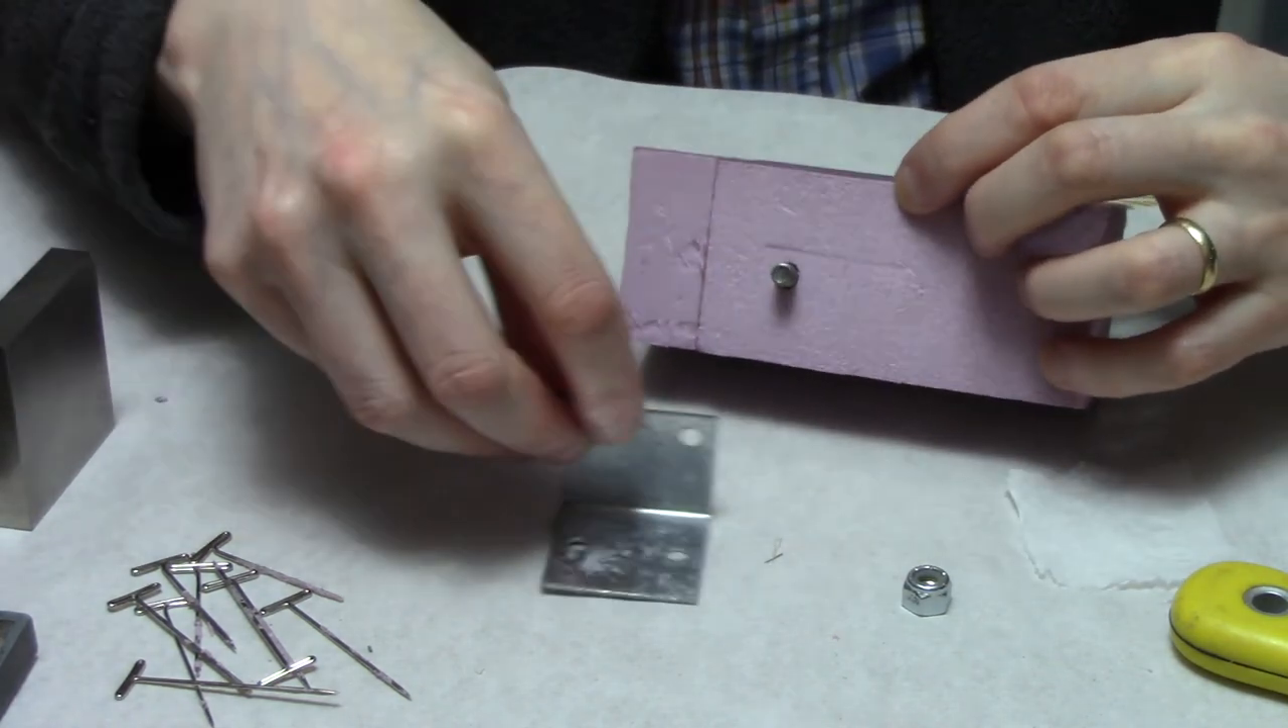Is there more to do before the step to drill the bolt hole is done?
No.